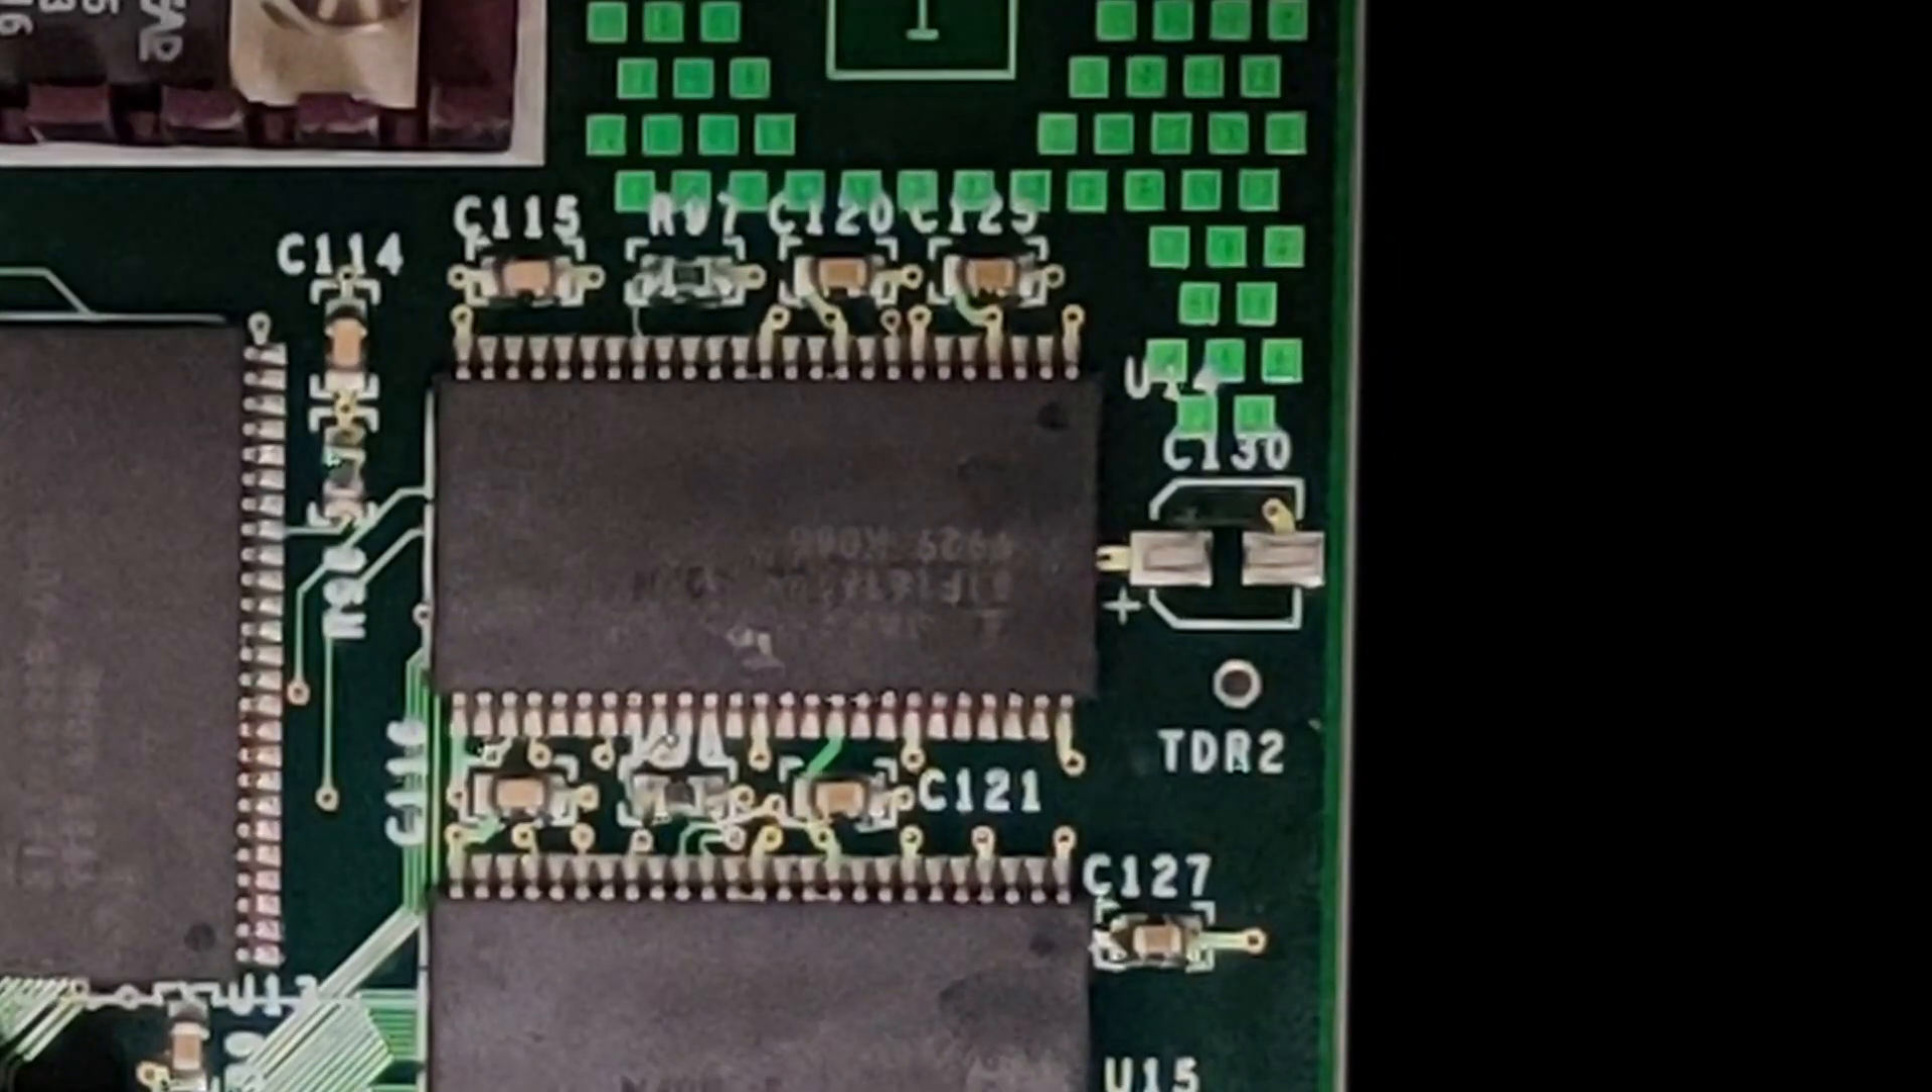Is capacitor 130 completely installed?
No.